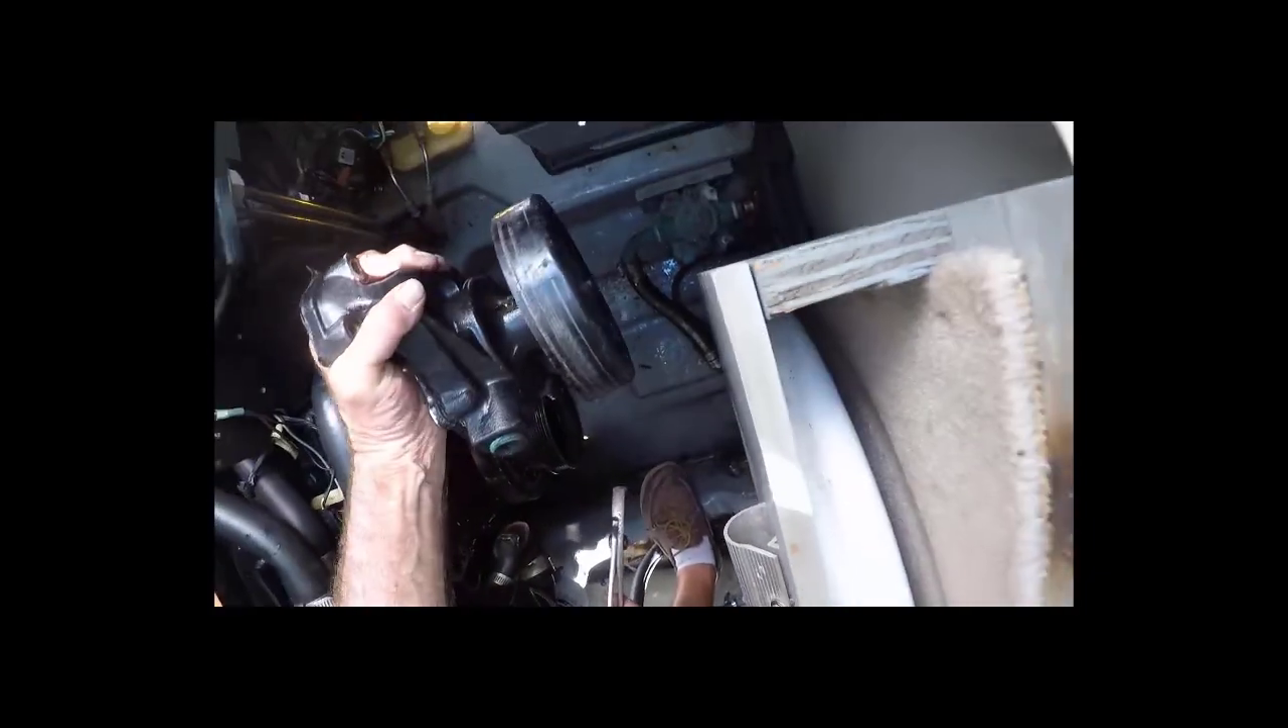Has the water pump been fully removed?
Yes.